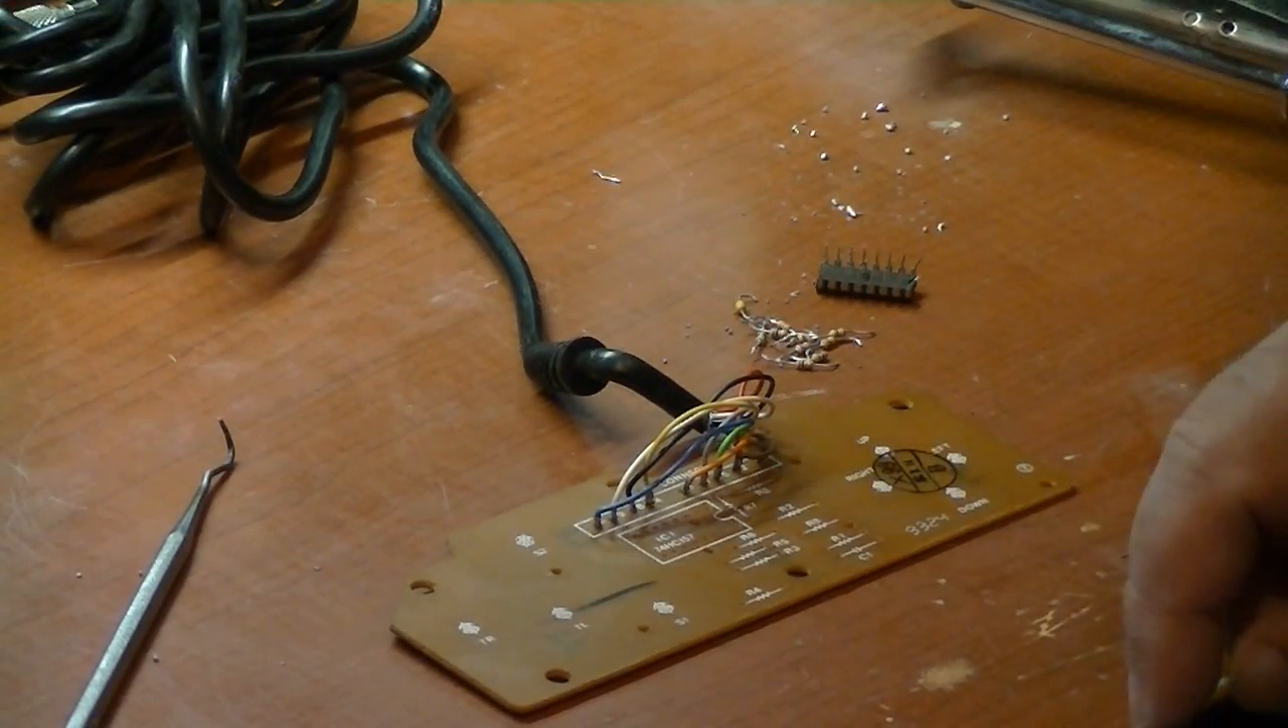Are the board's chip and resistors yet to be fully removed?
No.